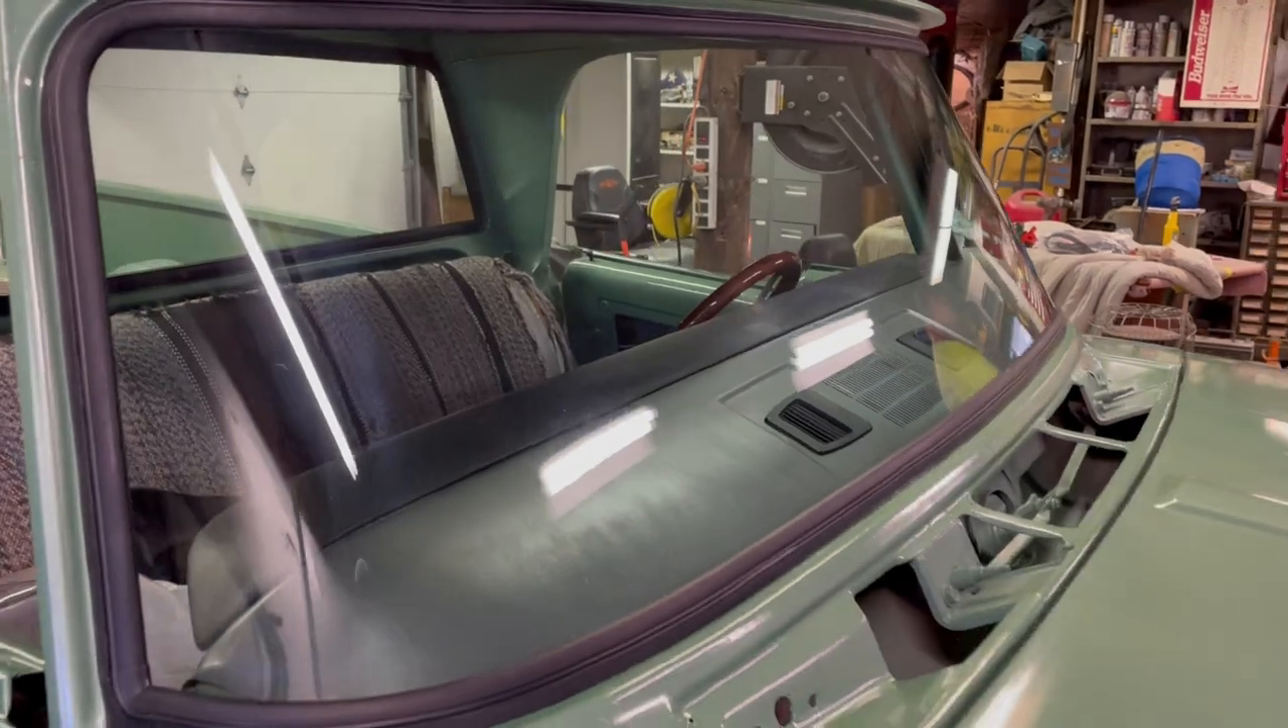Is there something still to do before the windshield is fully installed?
No.